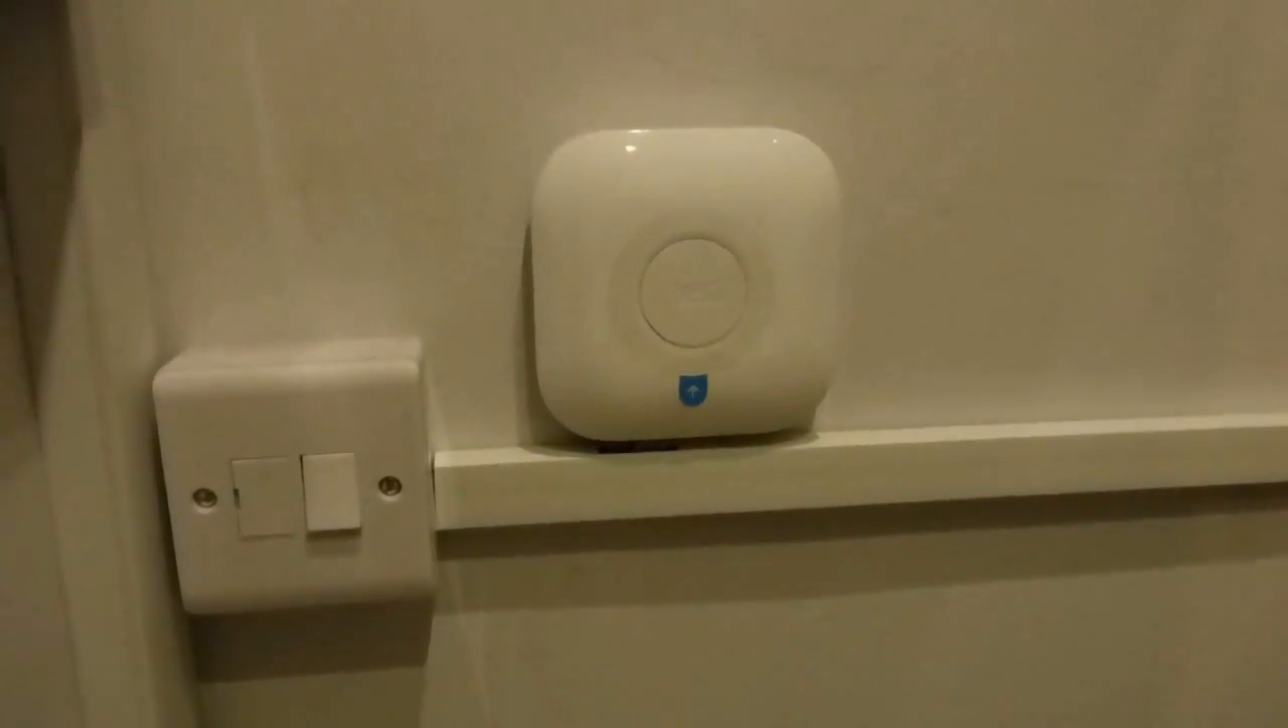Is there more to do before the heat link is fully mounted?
No.